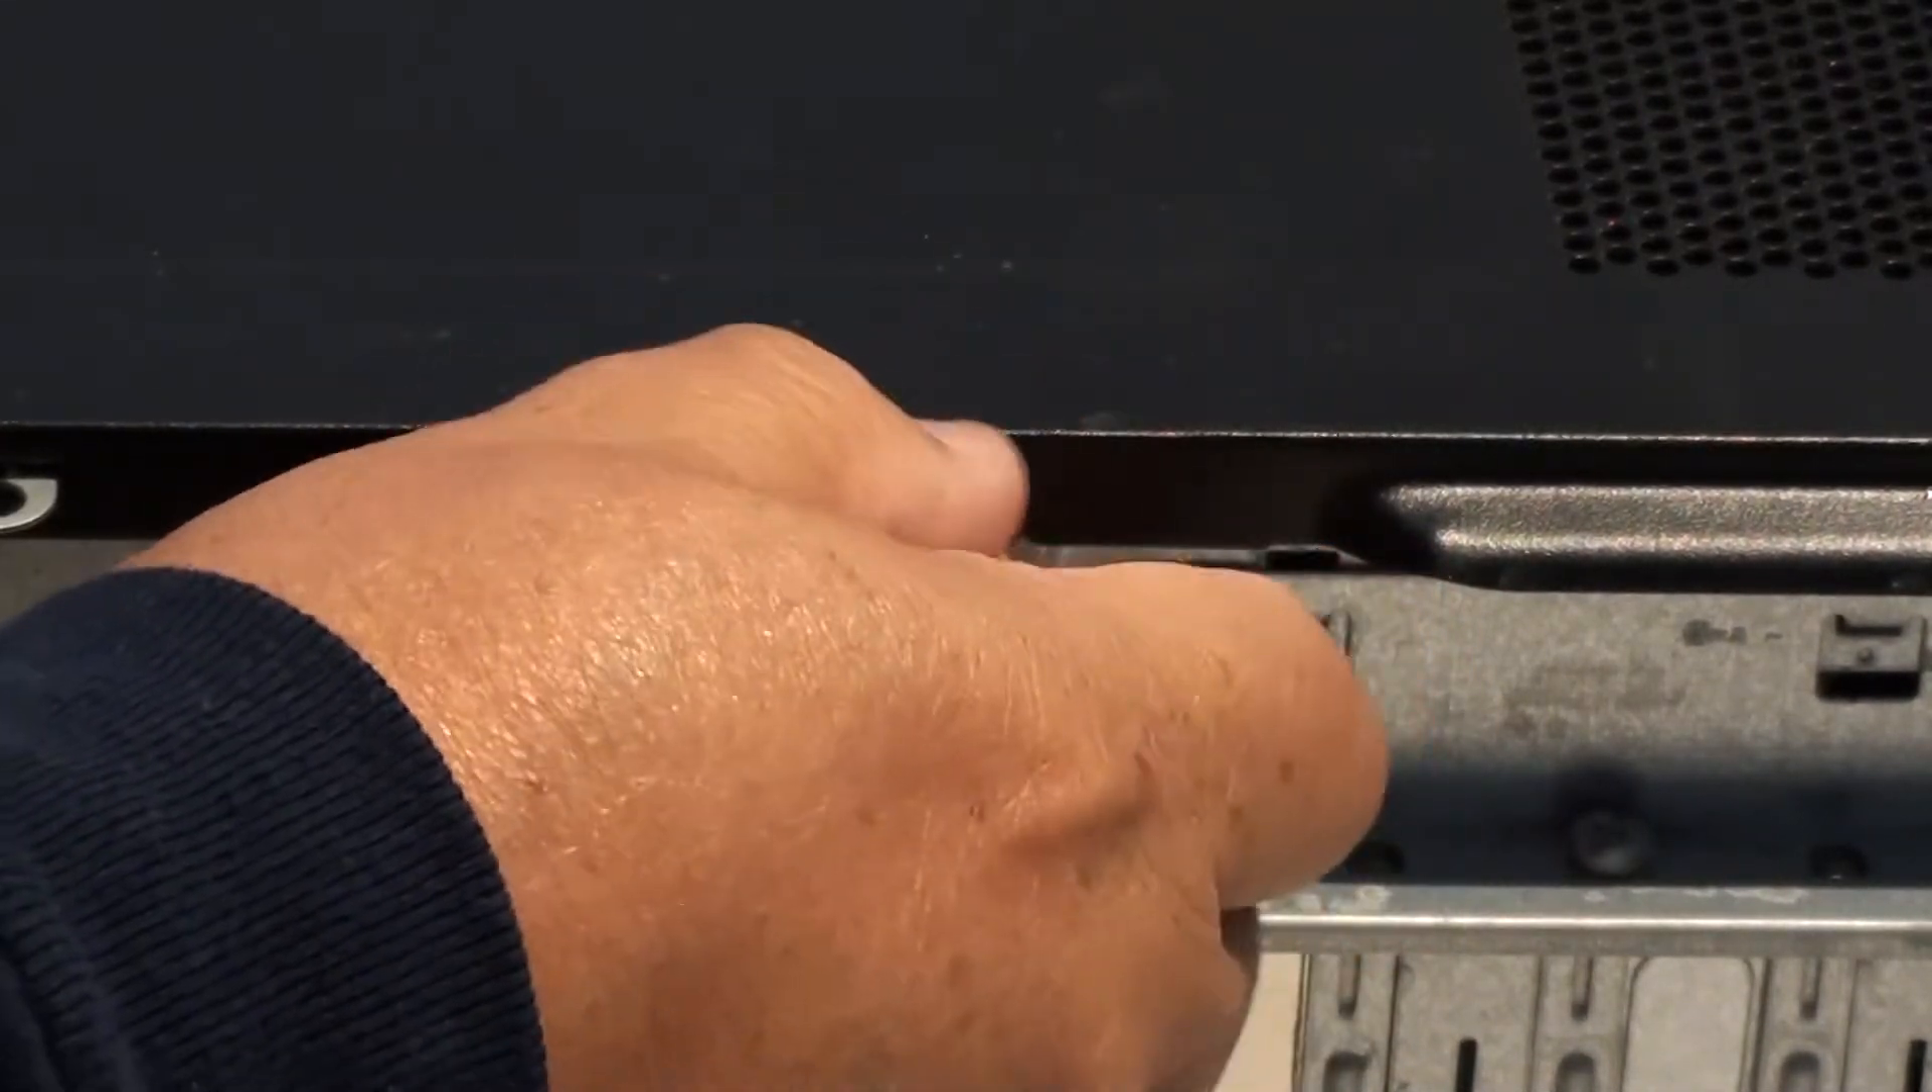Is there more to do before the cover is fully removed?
Yes.